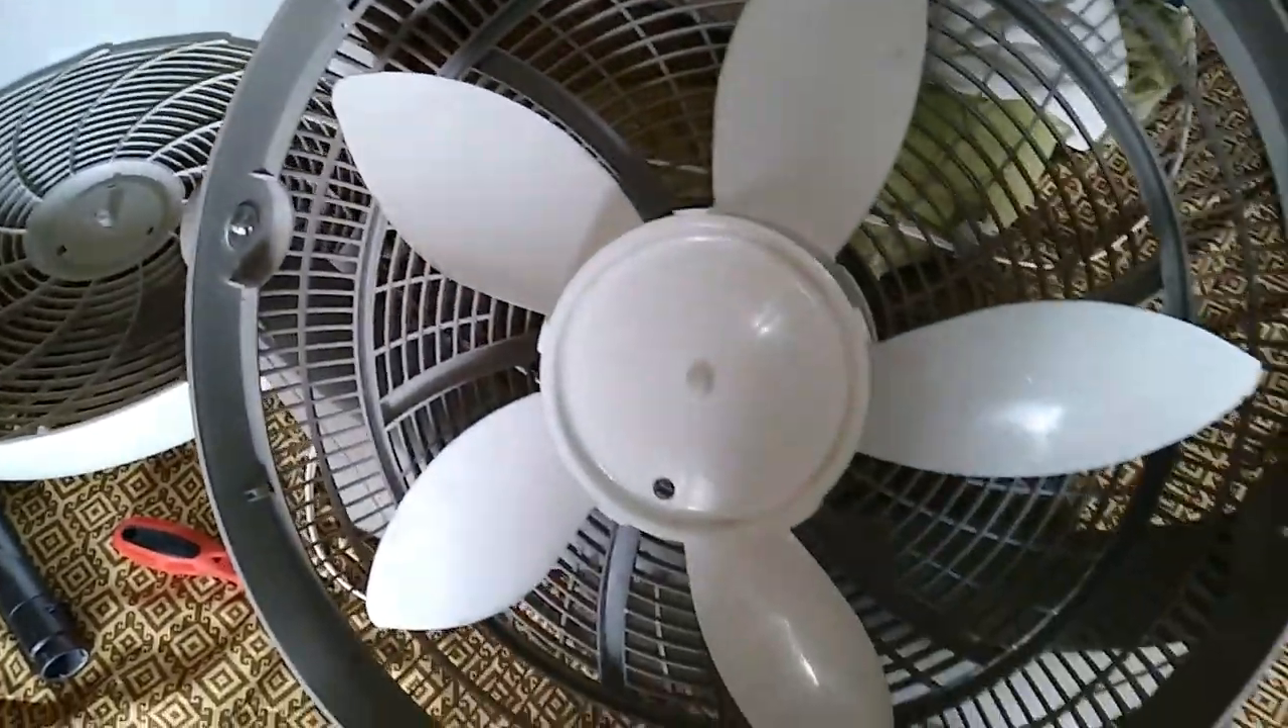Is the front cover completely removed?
Yes.